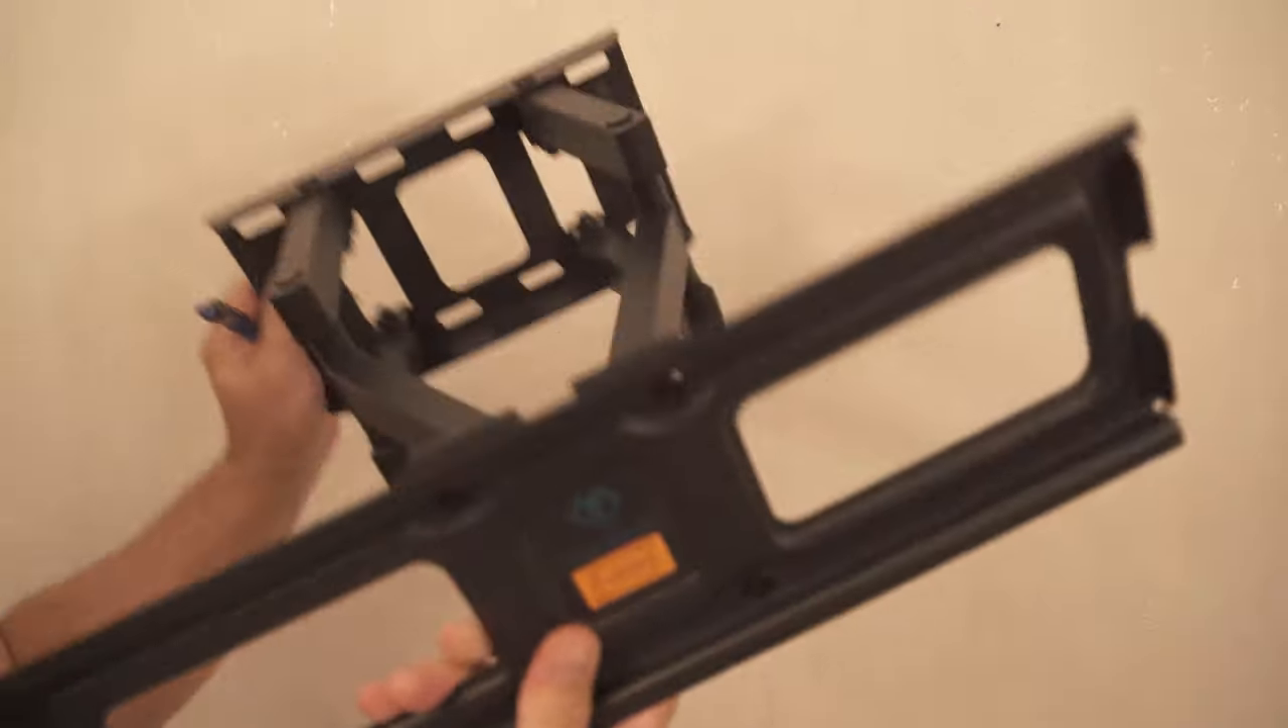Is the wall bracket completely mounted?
No.